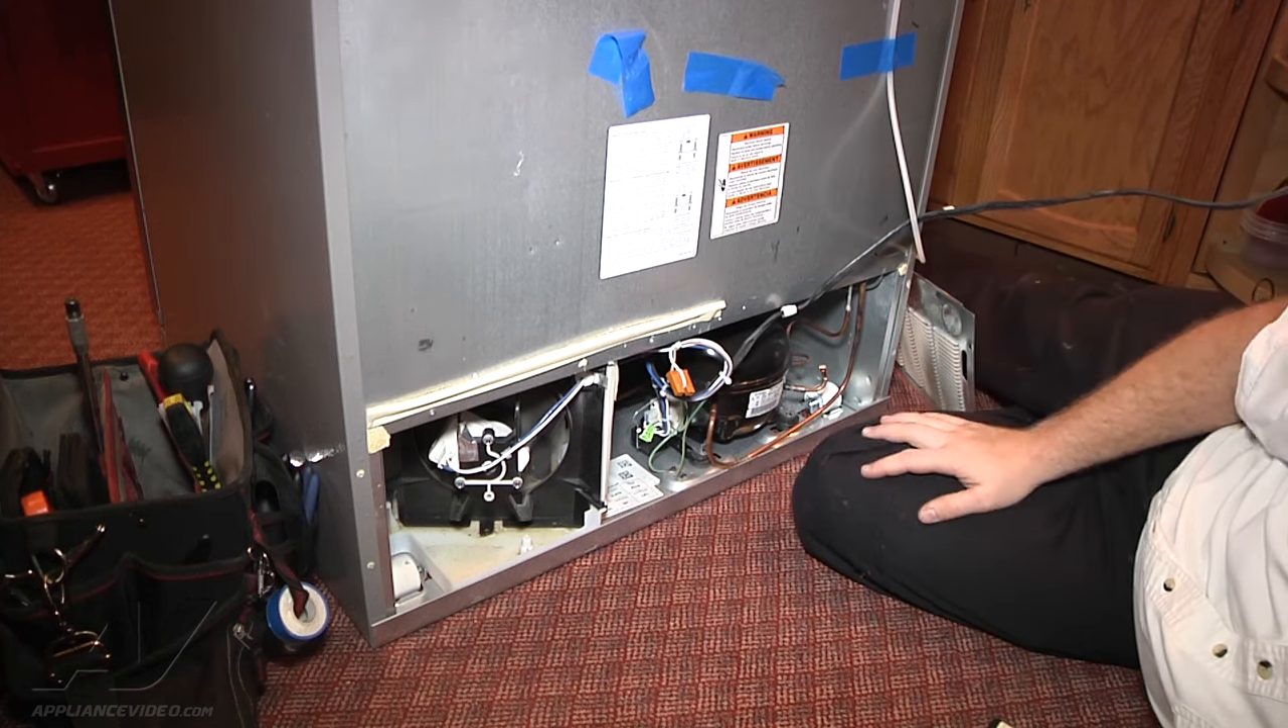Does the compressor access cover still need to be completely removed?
No.